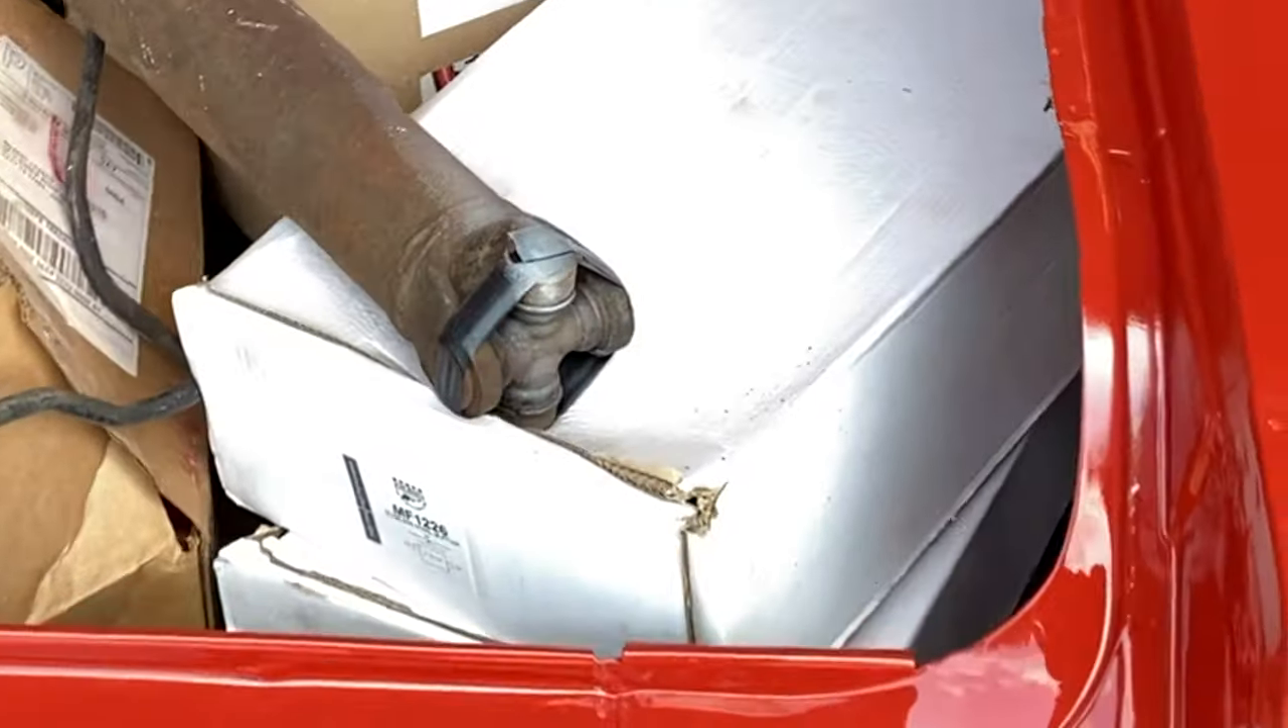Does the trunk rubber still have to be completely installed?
Yes.